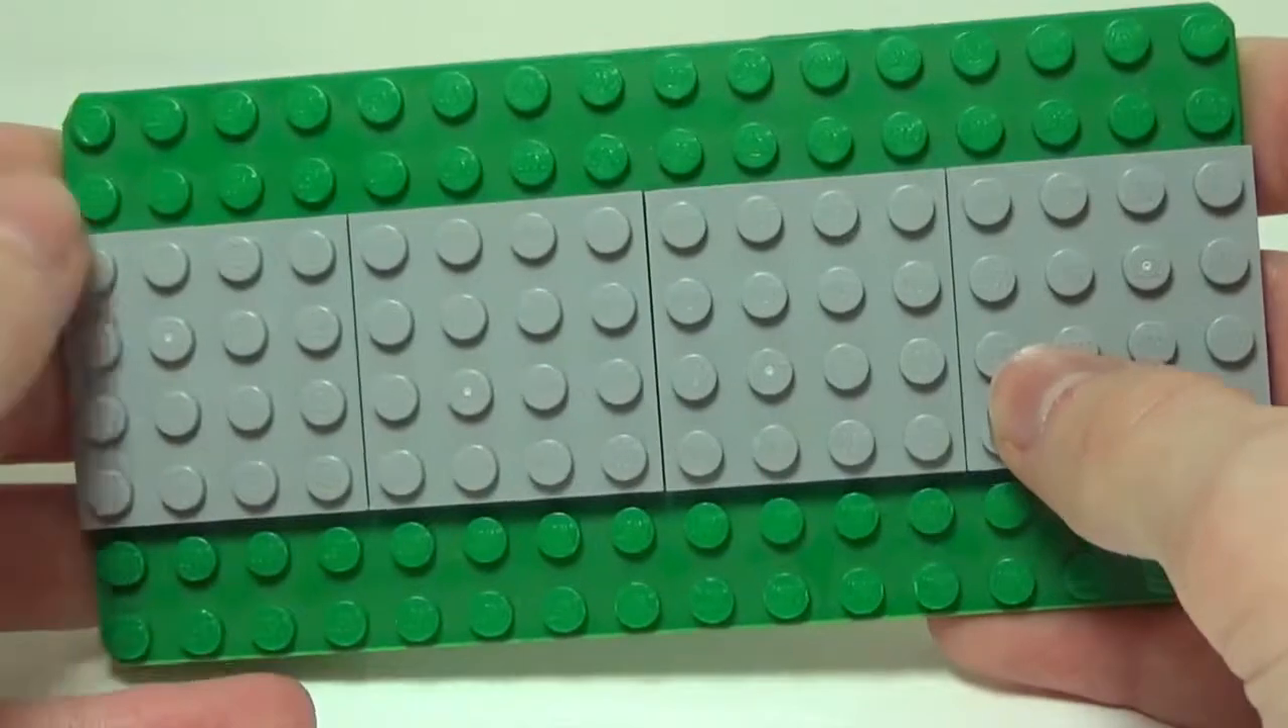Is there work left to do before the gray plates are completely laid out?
No.